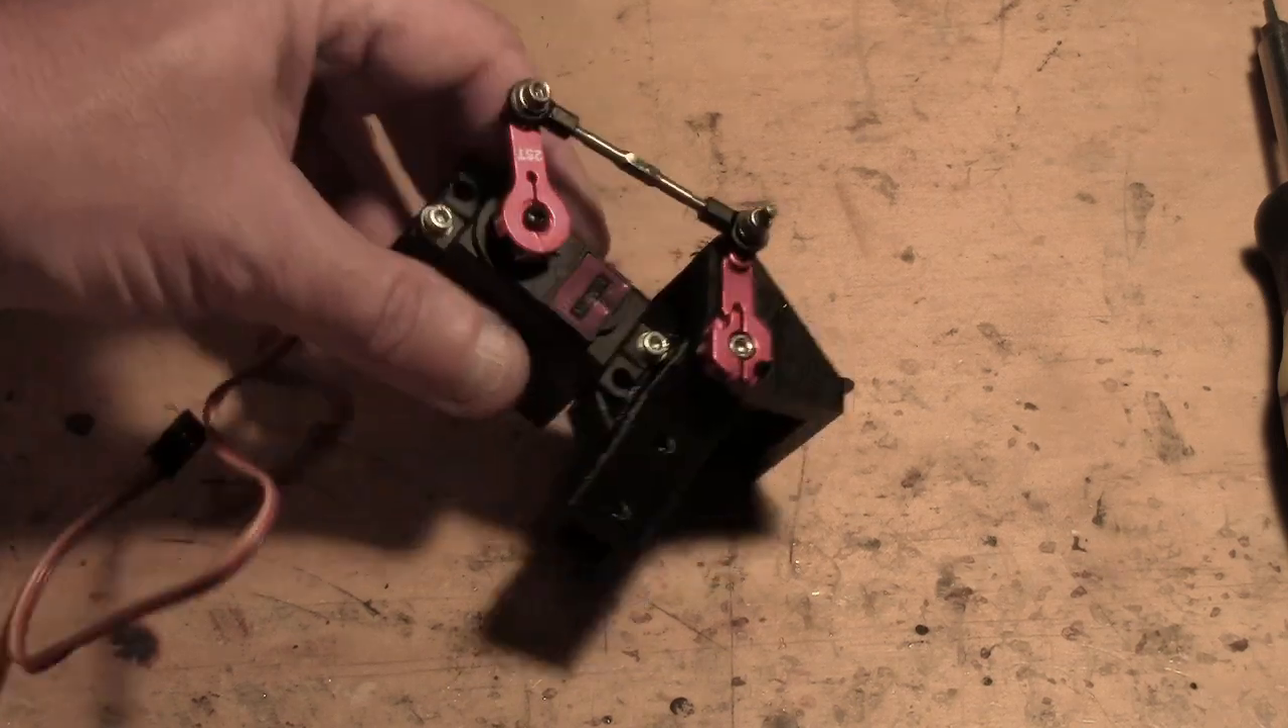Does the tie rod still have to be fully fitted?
No.